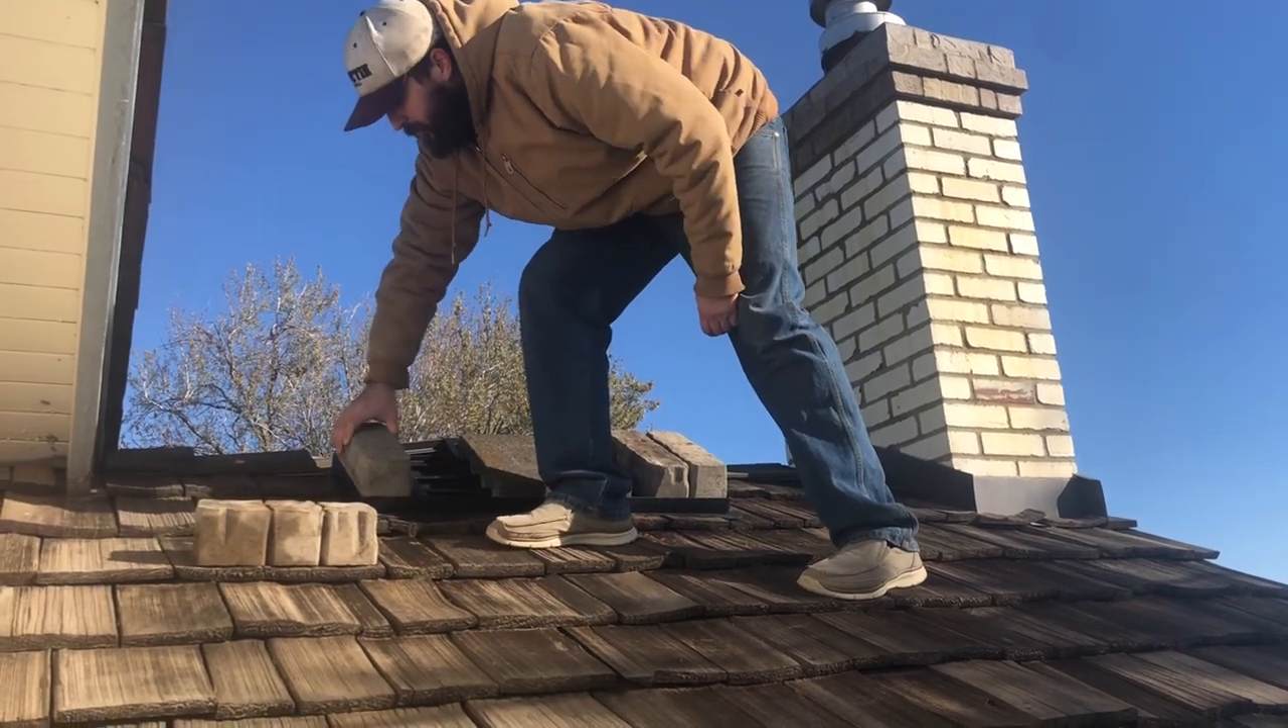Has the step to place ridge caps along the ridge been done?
No.